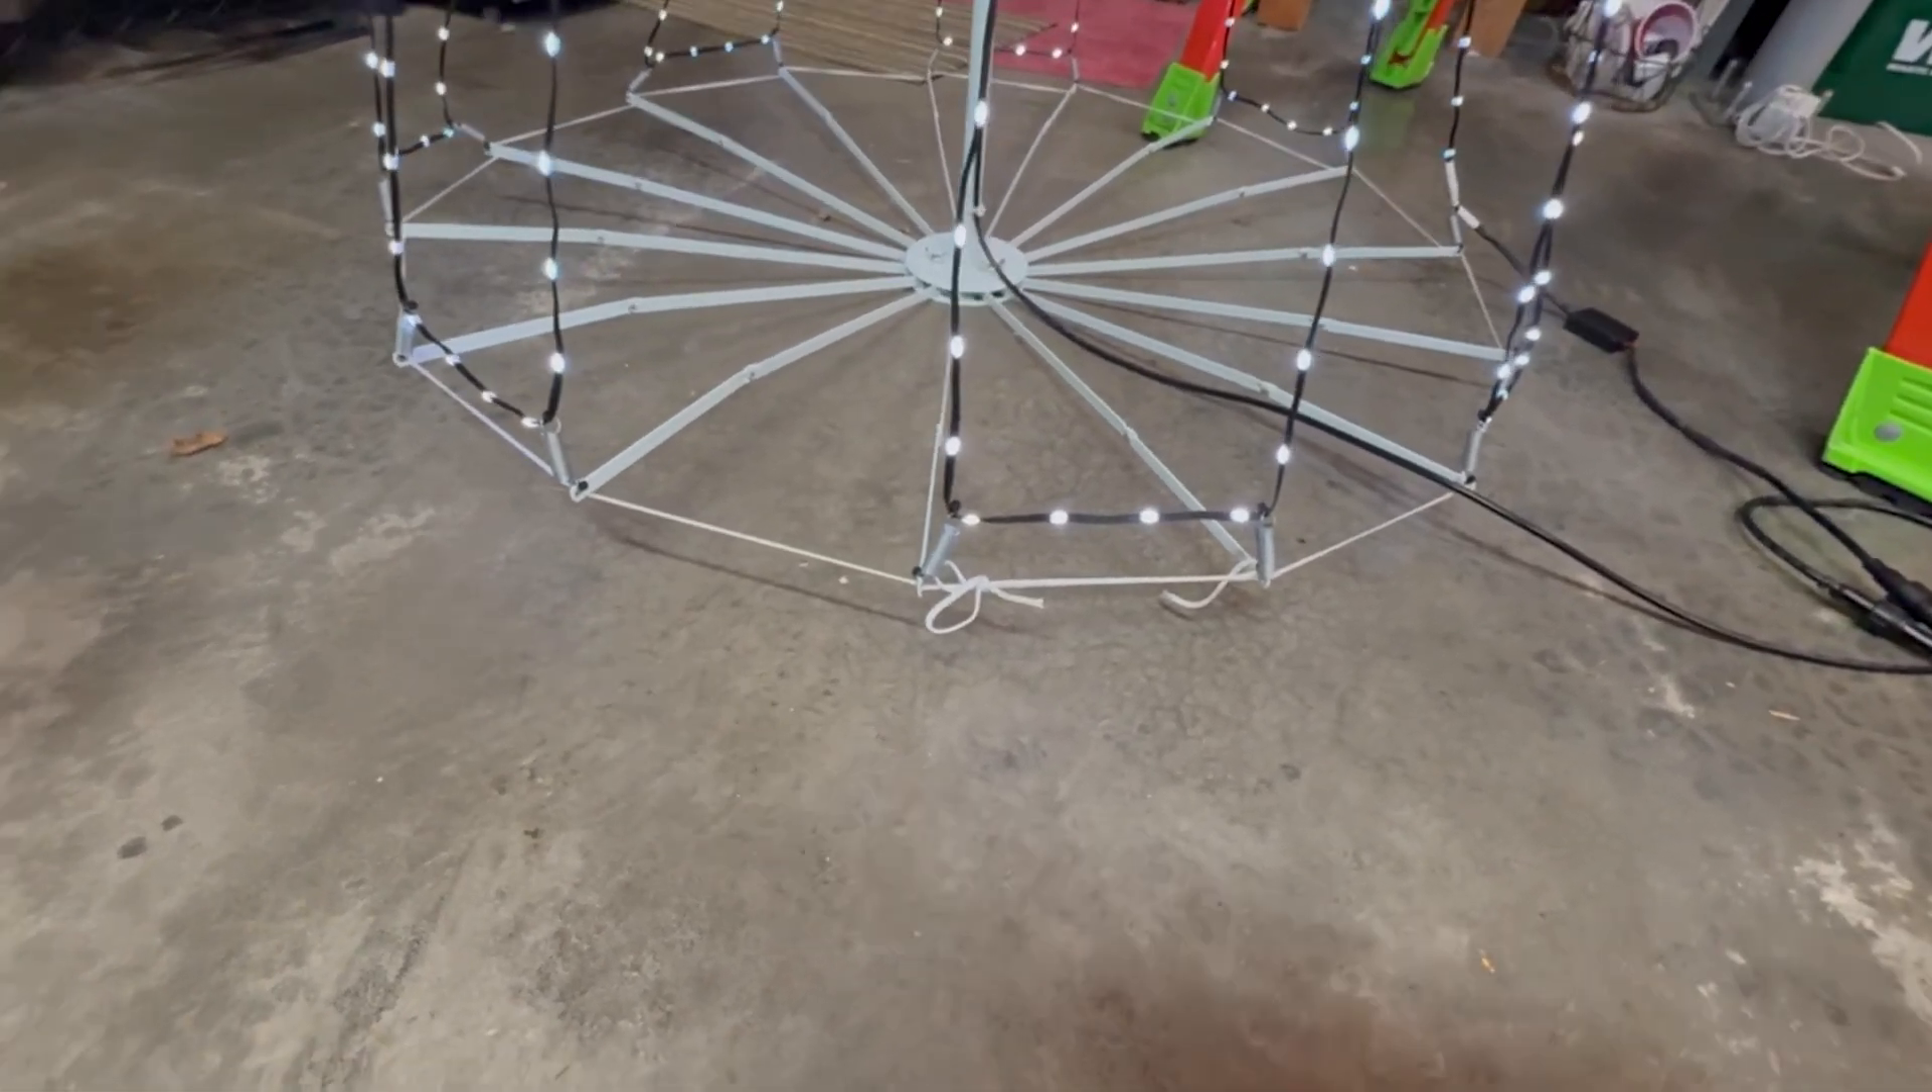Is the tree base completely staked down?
No.